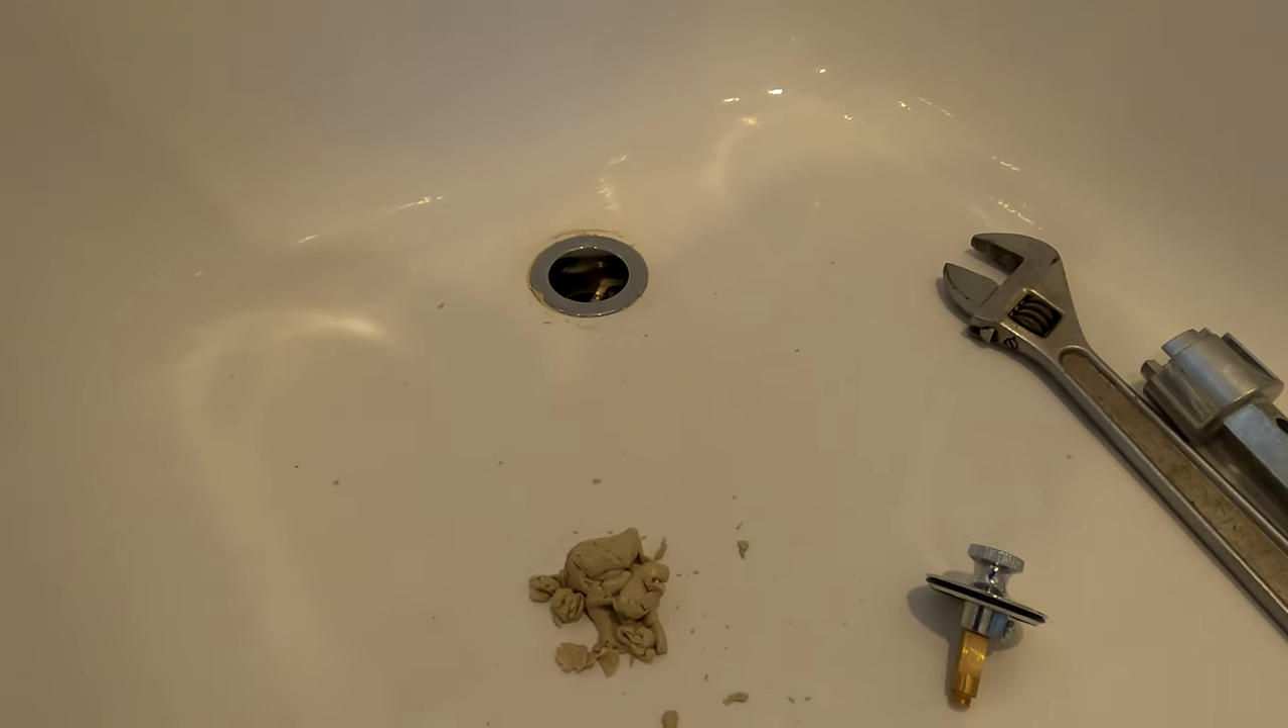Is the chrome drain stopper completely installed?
No.